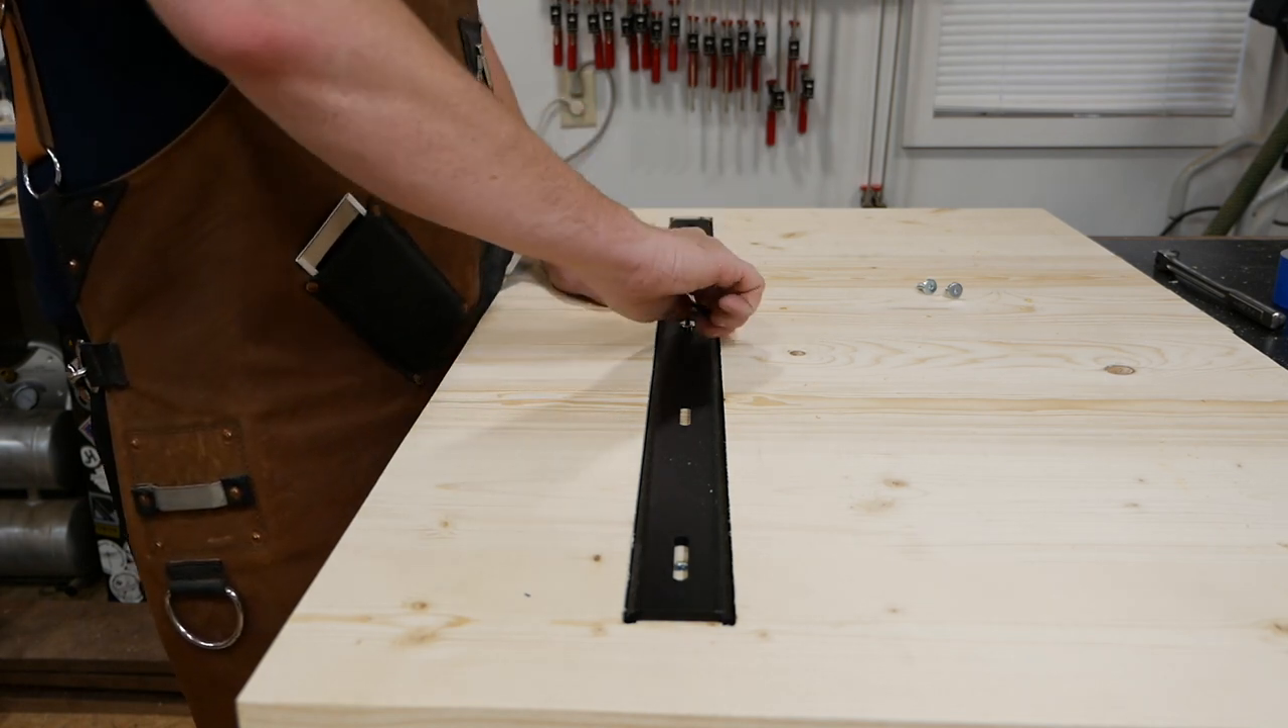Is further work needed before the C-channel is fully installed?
Yes.